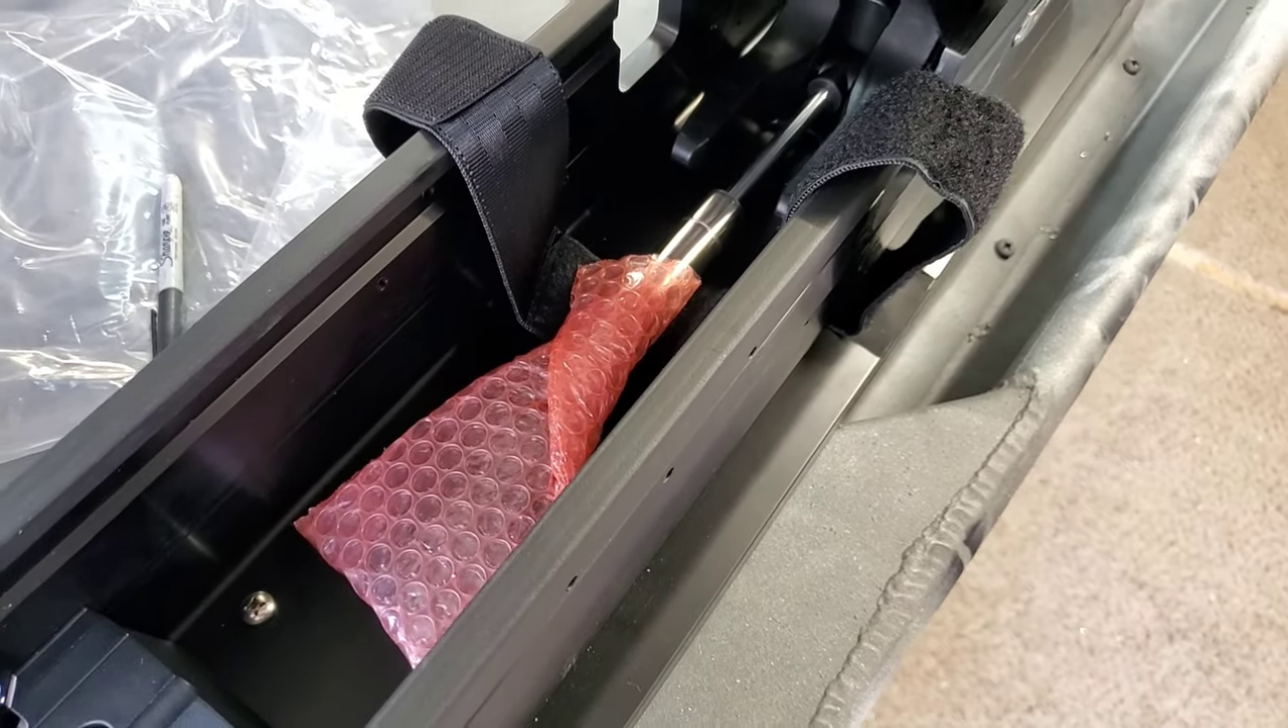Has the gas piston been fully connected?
No.